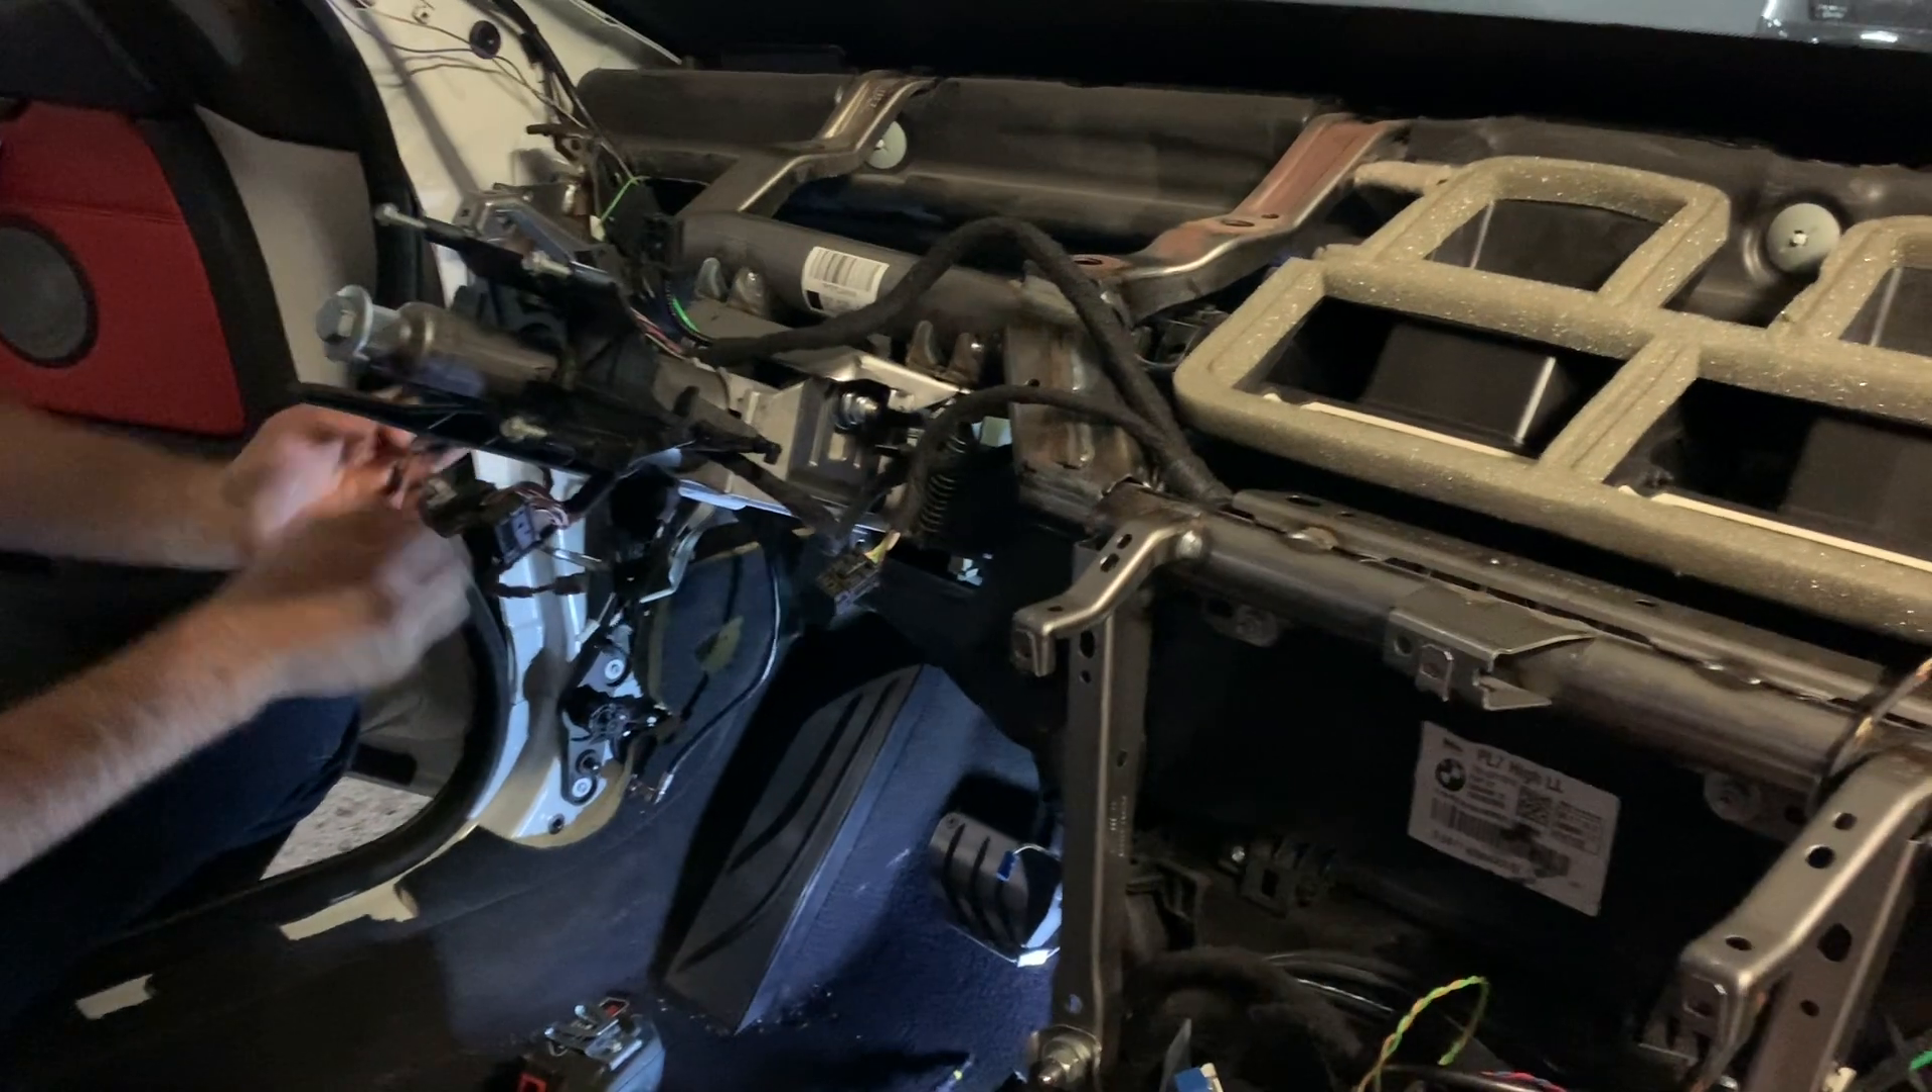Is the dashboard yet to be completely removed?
No.